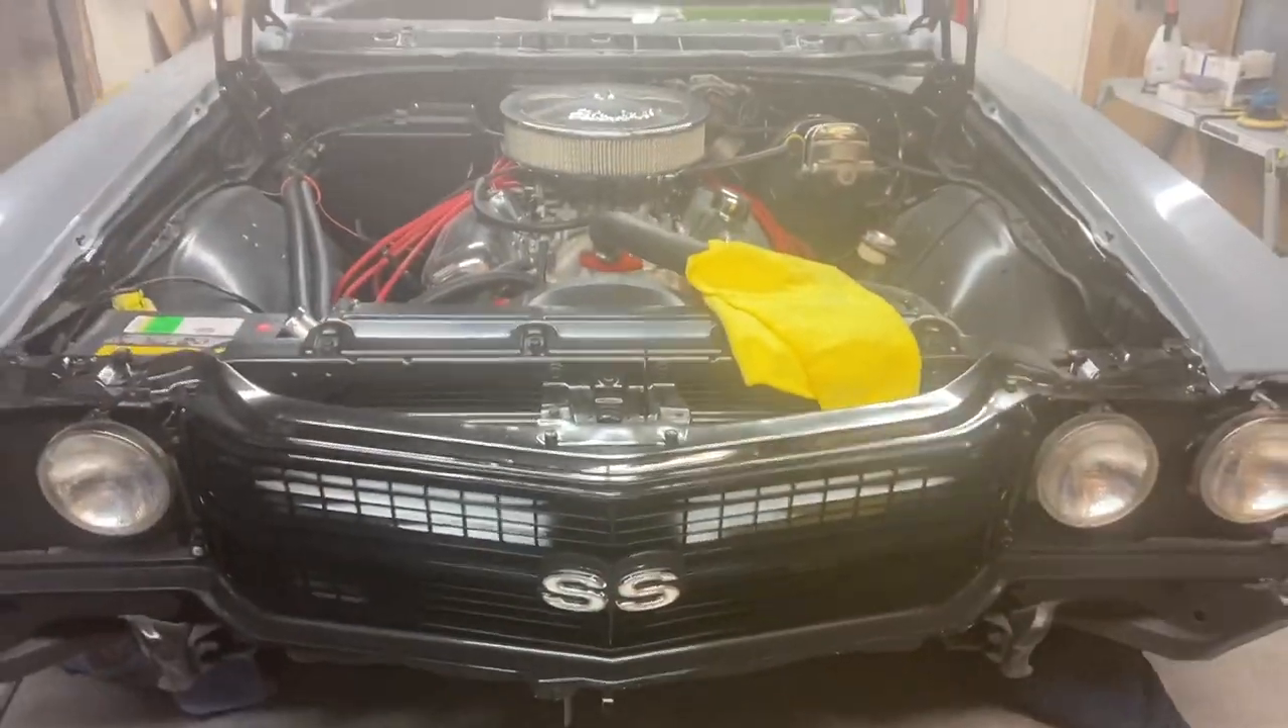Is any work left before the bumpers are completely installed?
Yes.